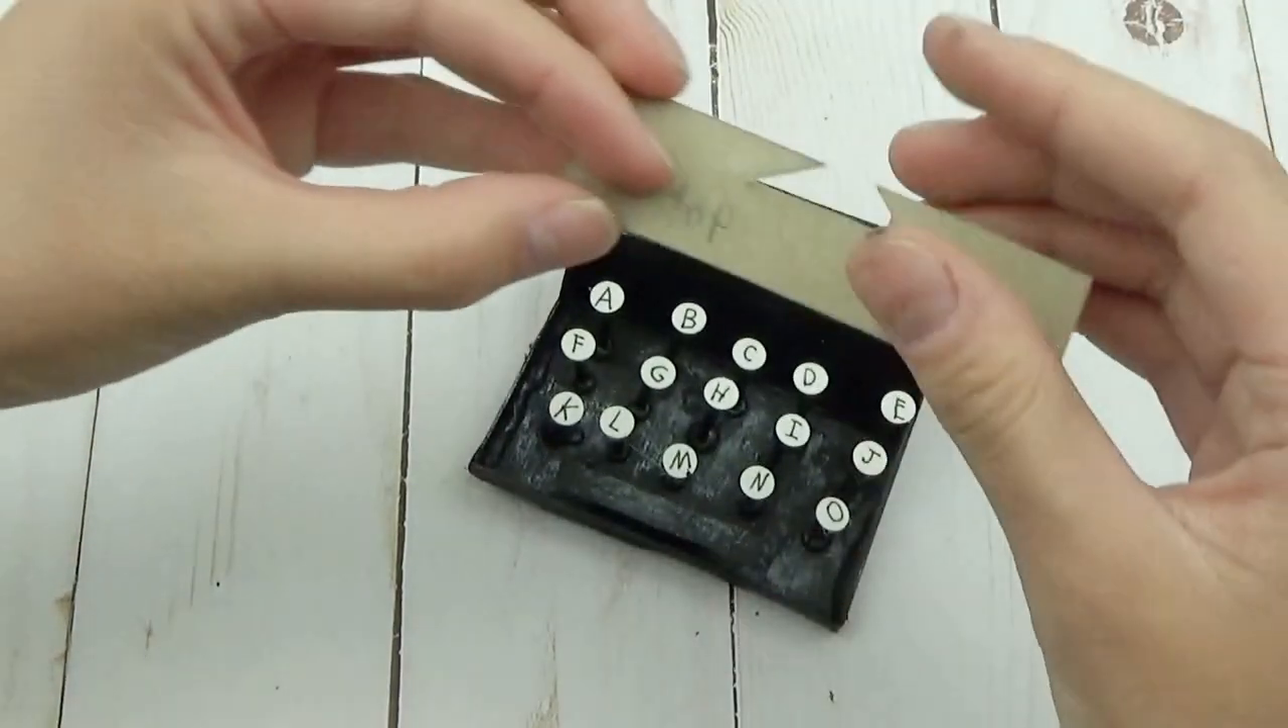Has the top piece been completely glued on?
No.